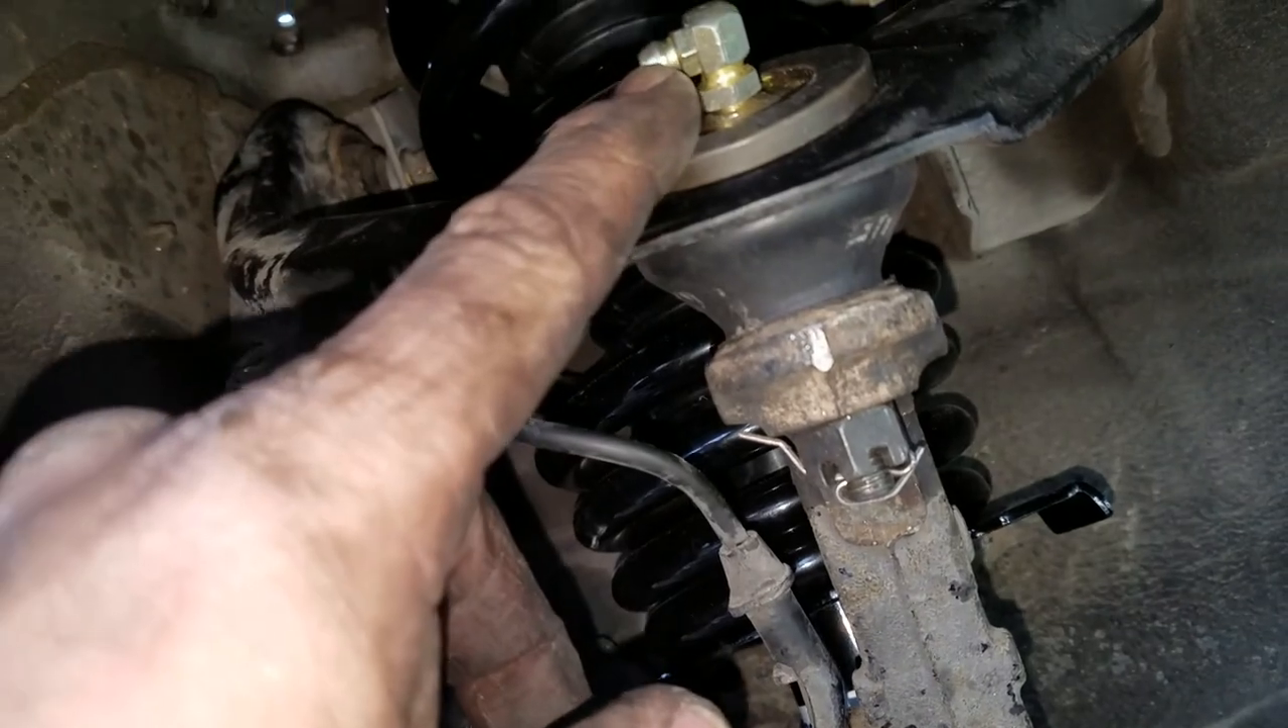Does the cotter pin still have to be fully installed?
No.